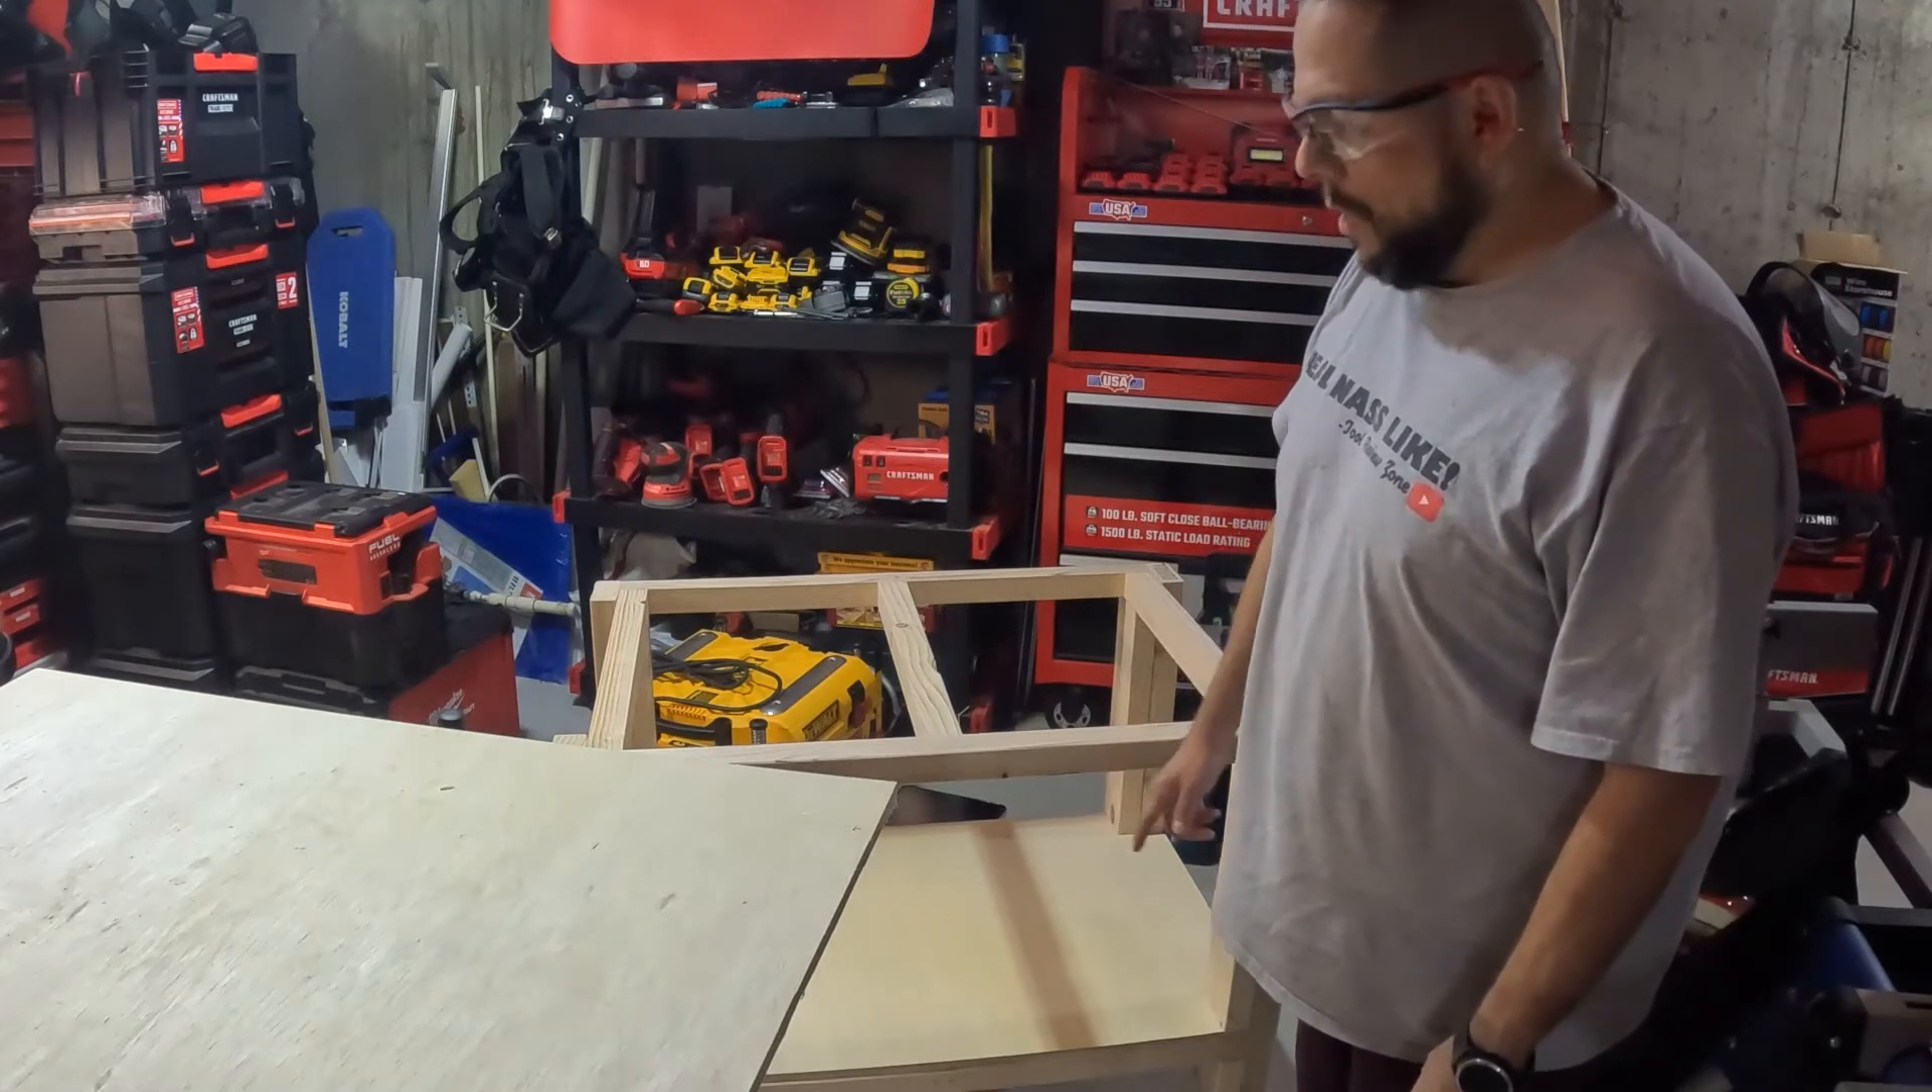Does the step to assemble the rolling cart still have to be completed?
Yes.